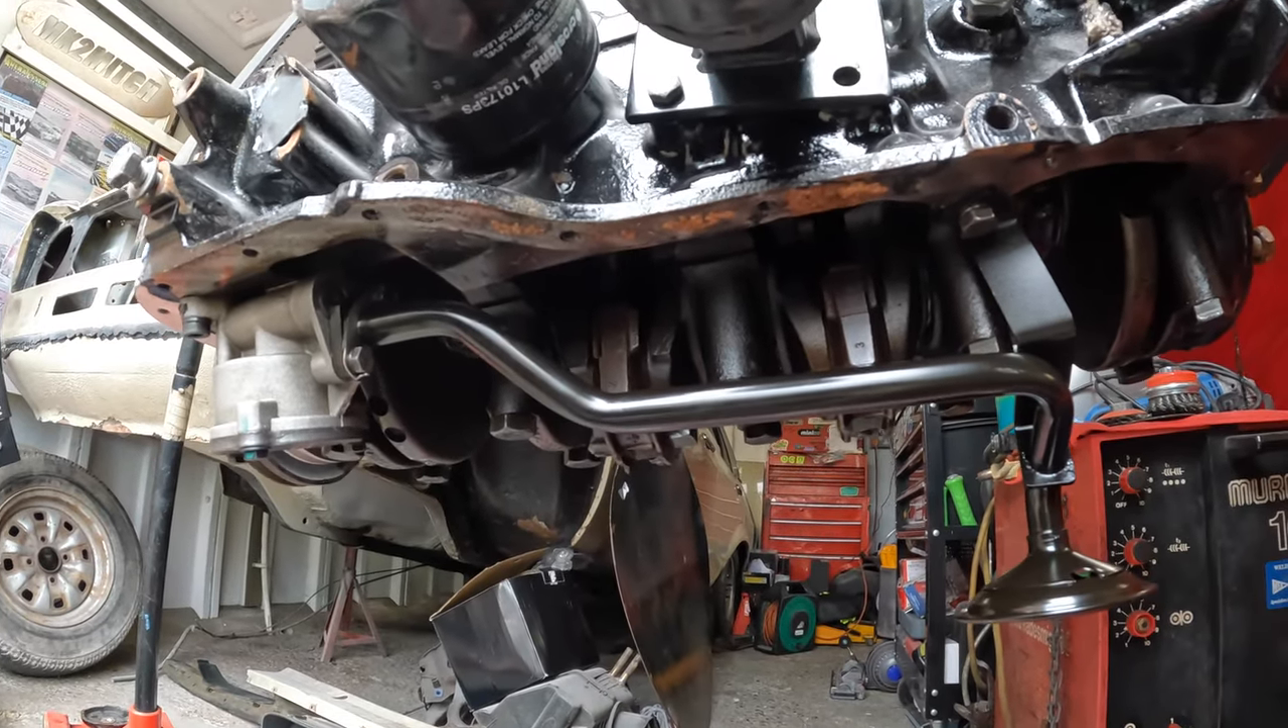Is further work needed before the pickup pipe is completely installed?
No.